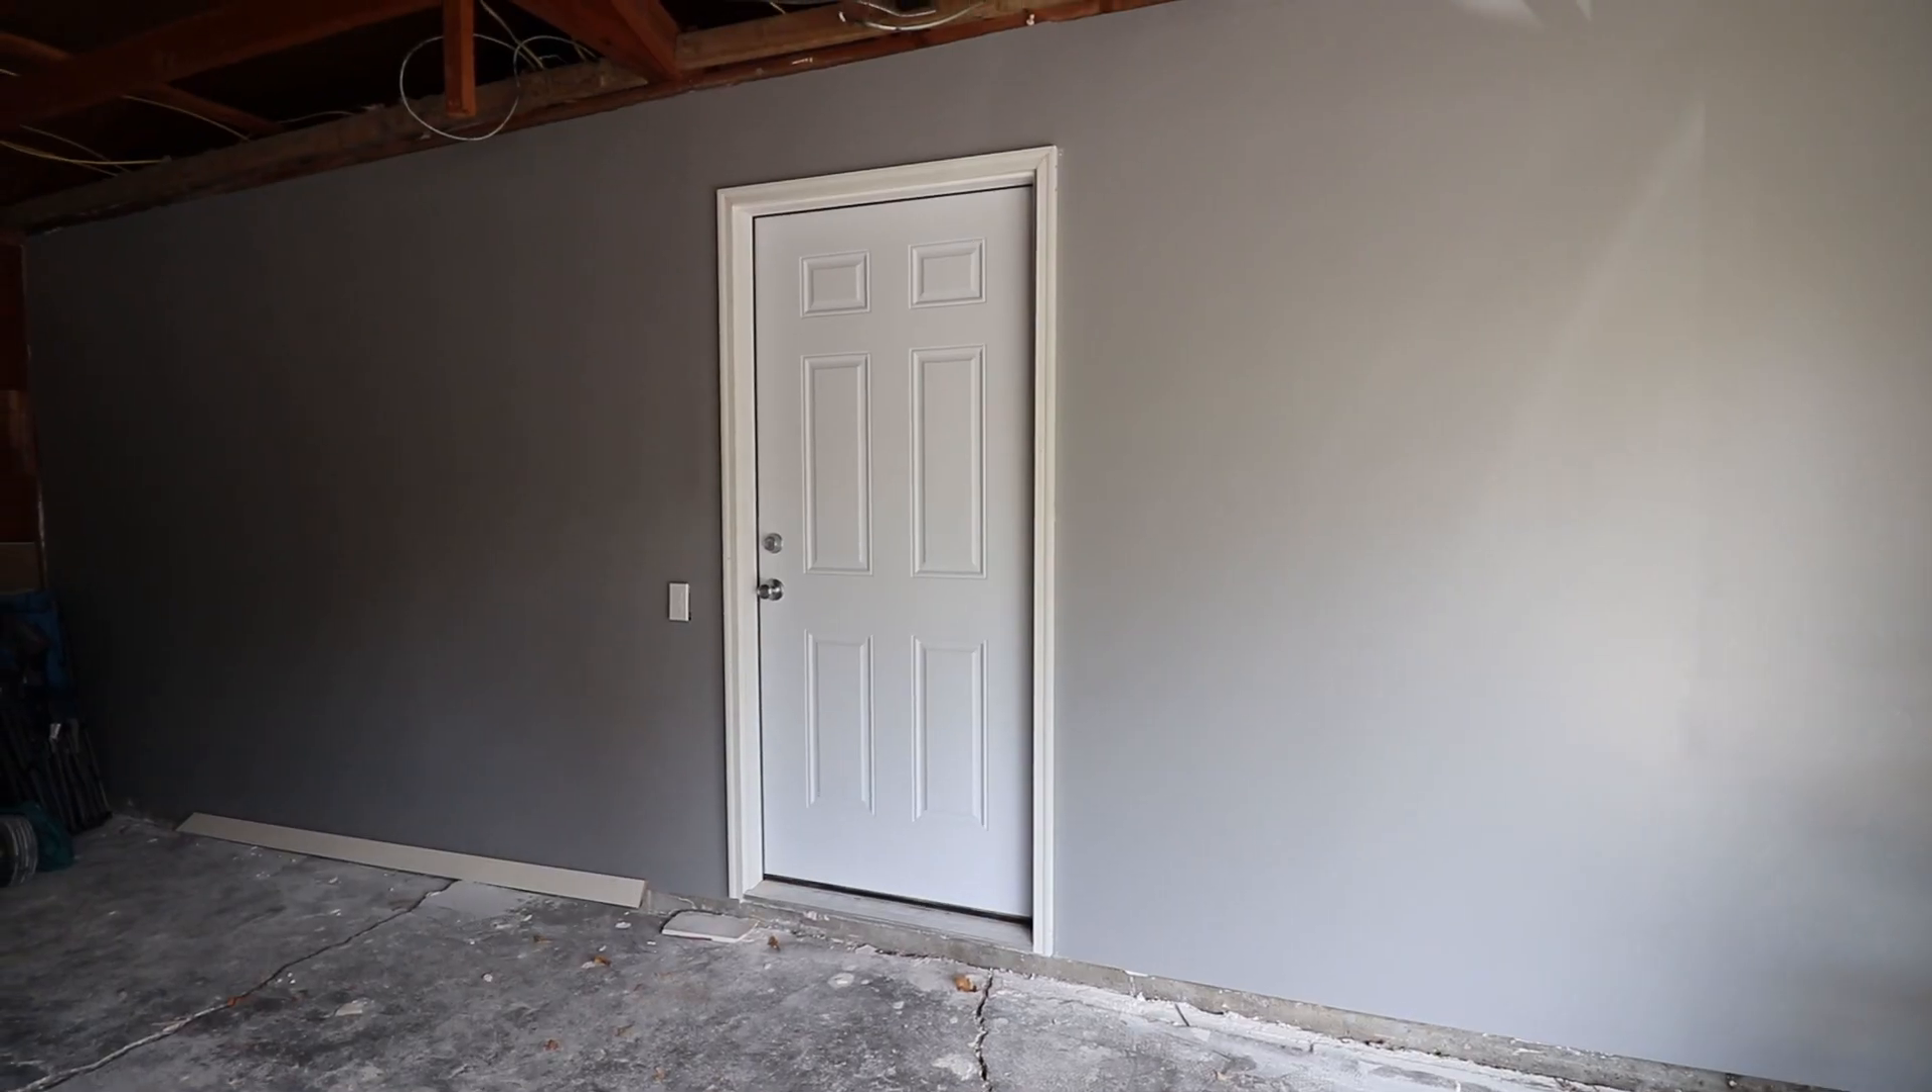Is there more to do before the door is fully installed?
No.